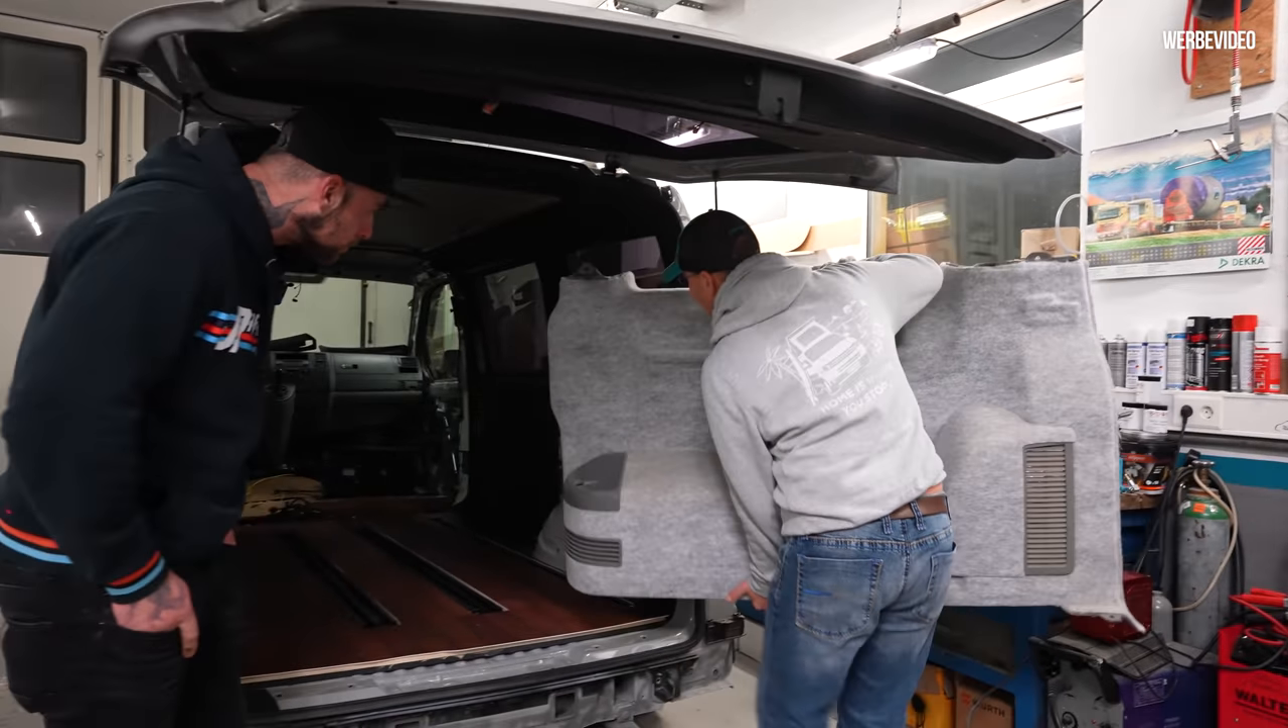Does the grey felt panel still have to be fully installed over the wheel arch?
Yes.